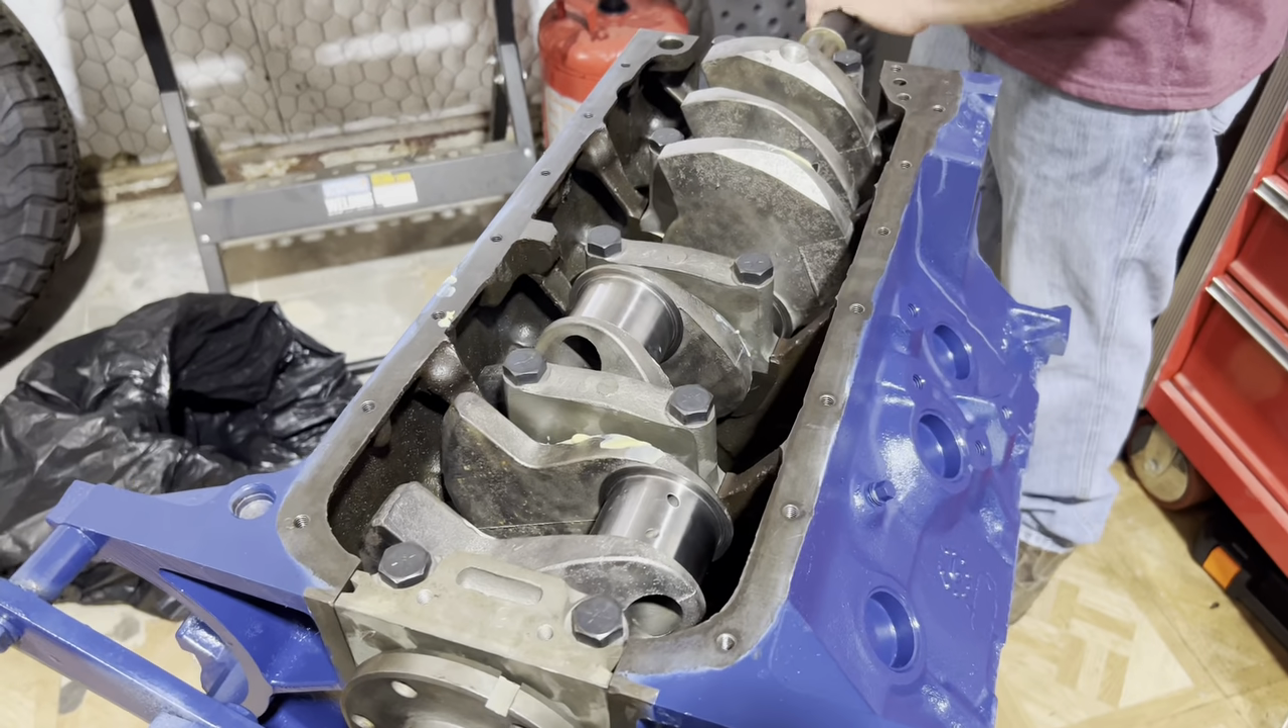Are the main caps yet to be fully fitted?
No.